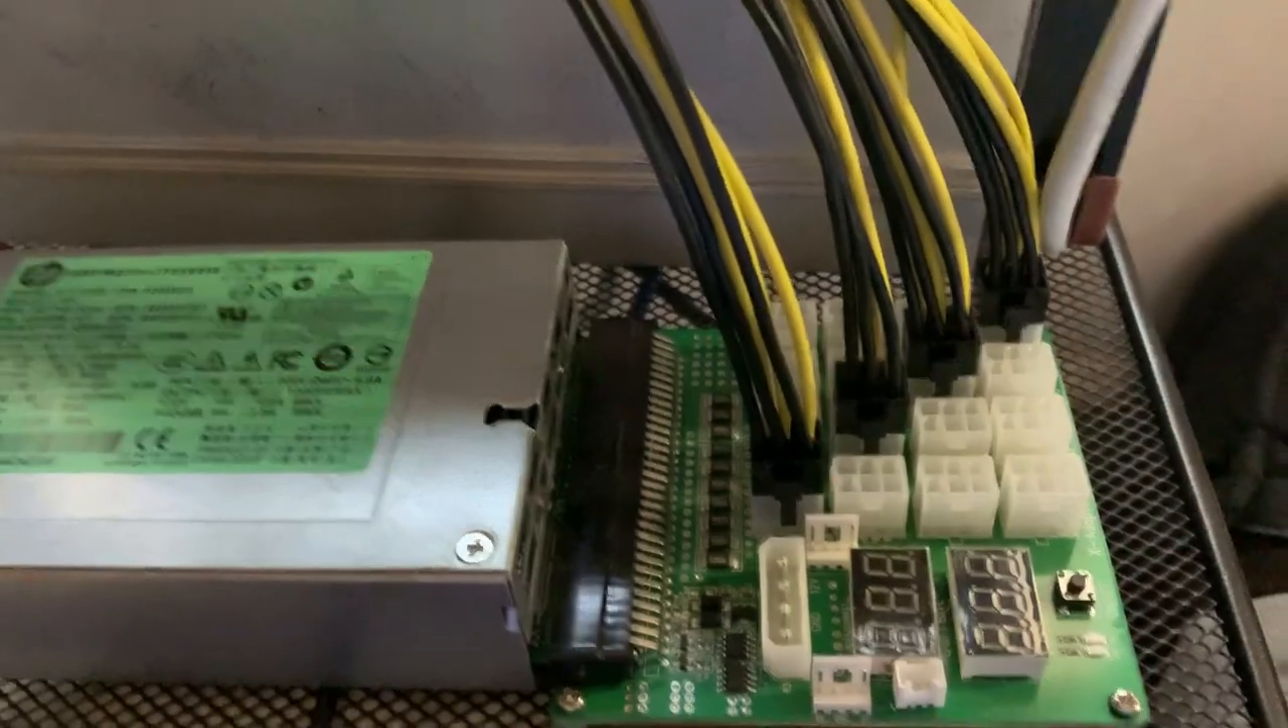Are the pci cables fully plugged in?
Yes.